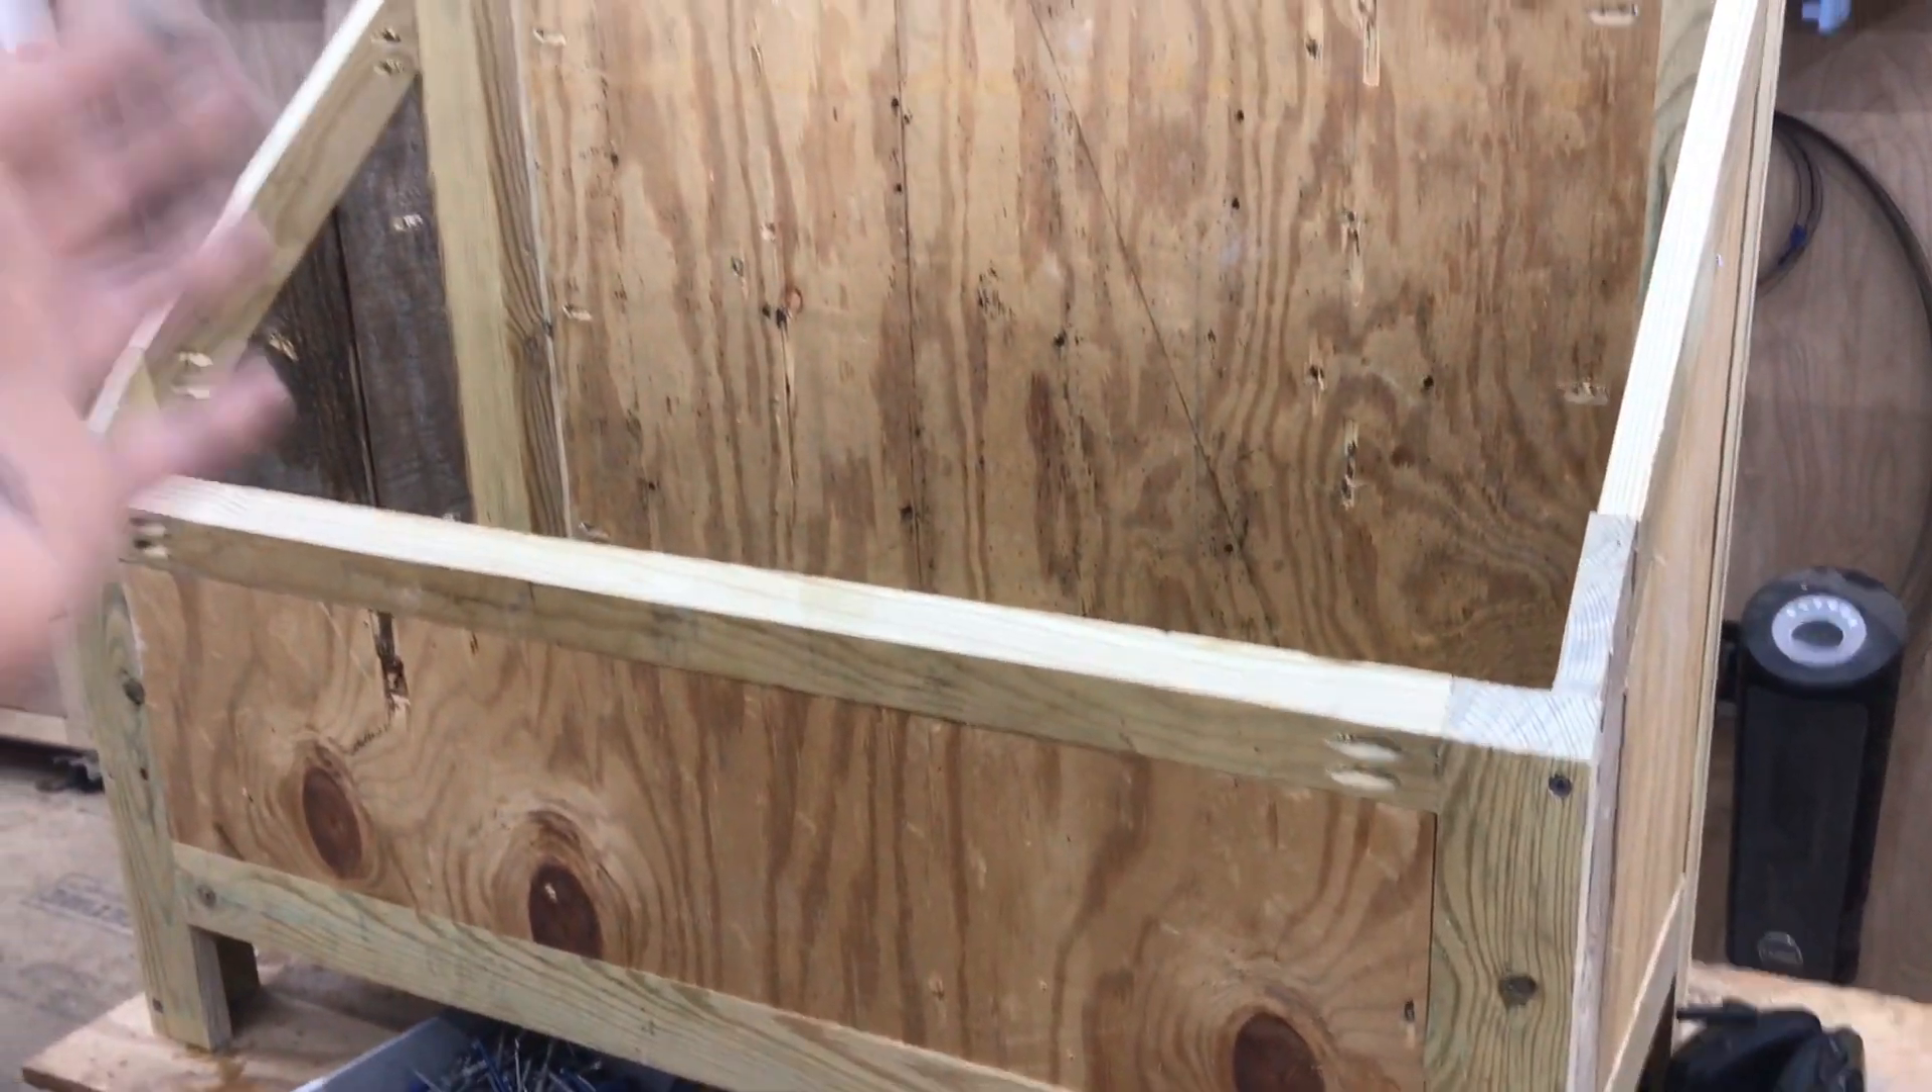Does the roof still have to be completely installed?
Yes.